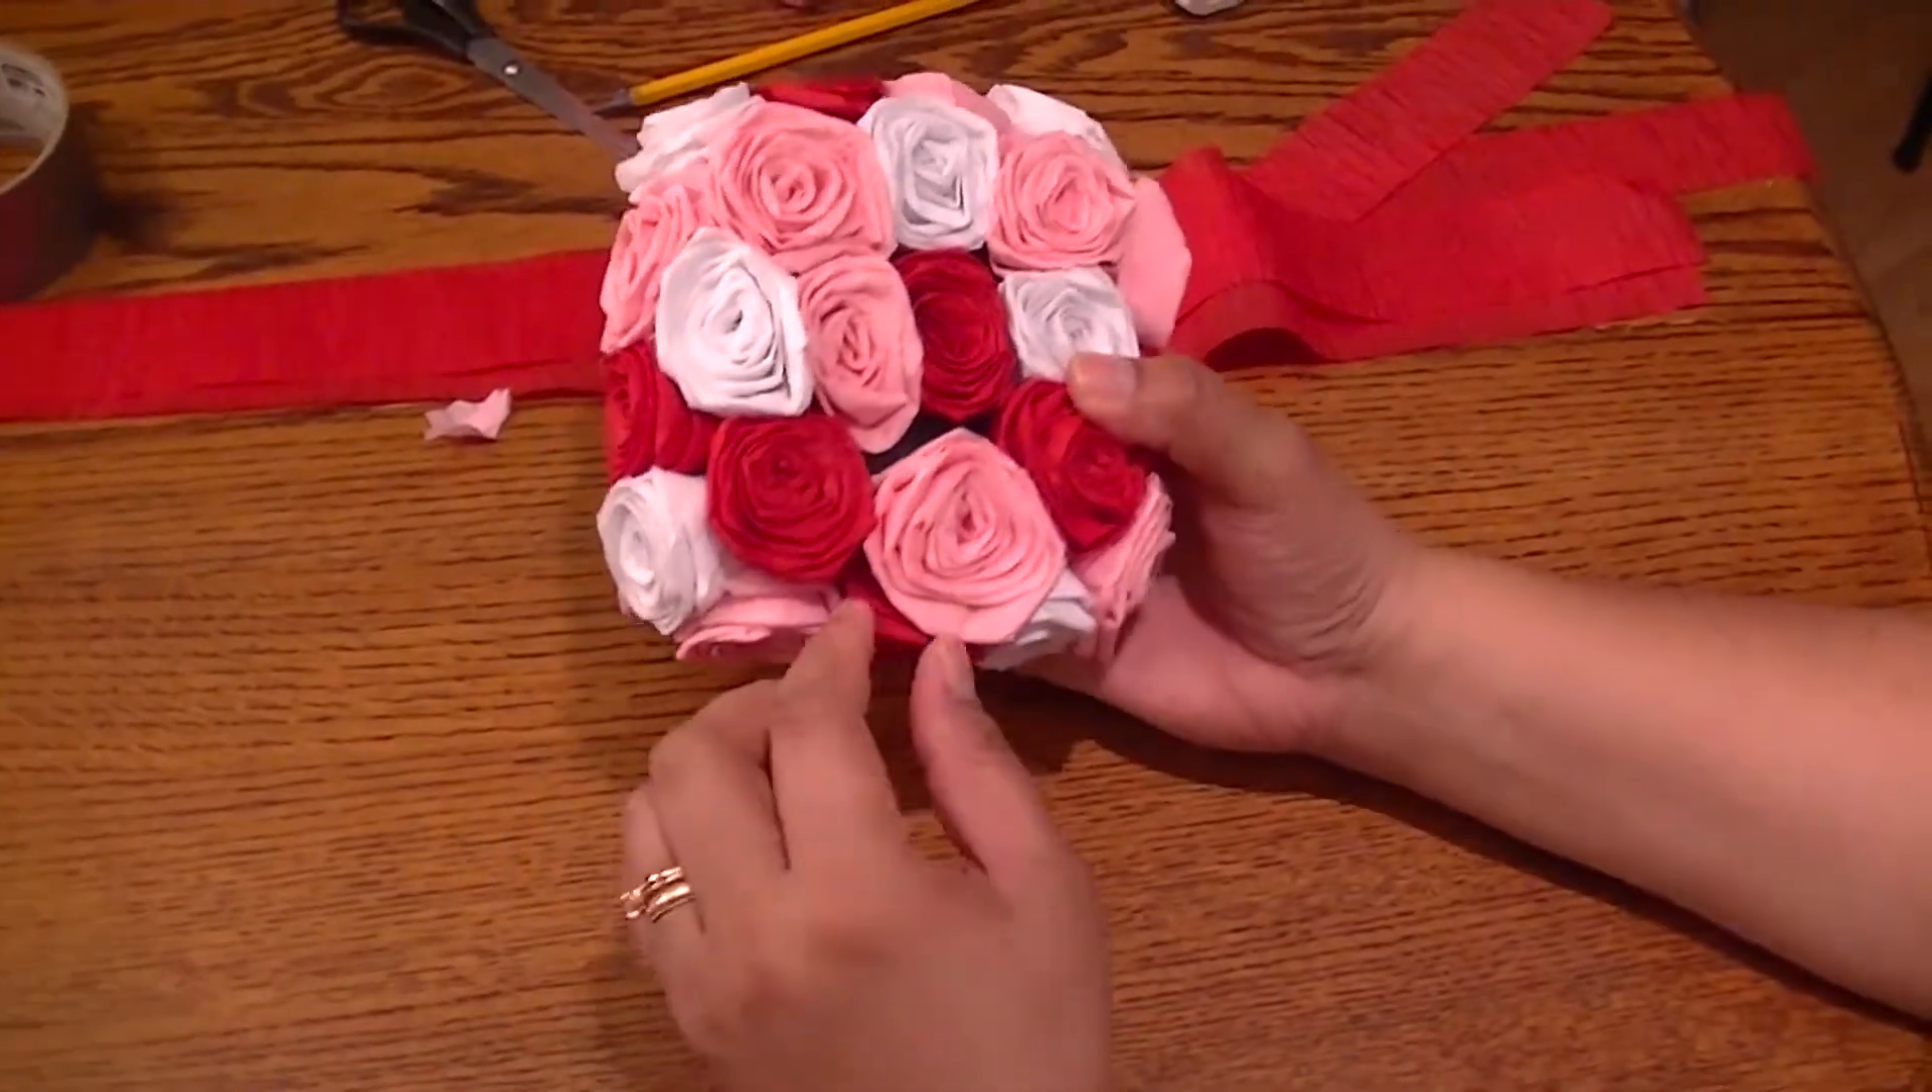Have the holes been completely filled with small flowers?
No.